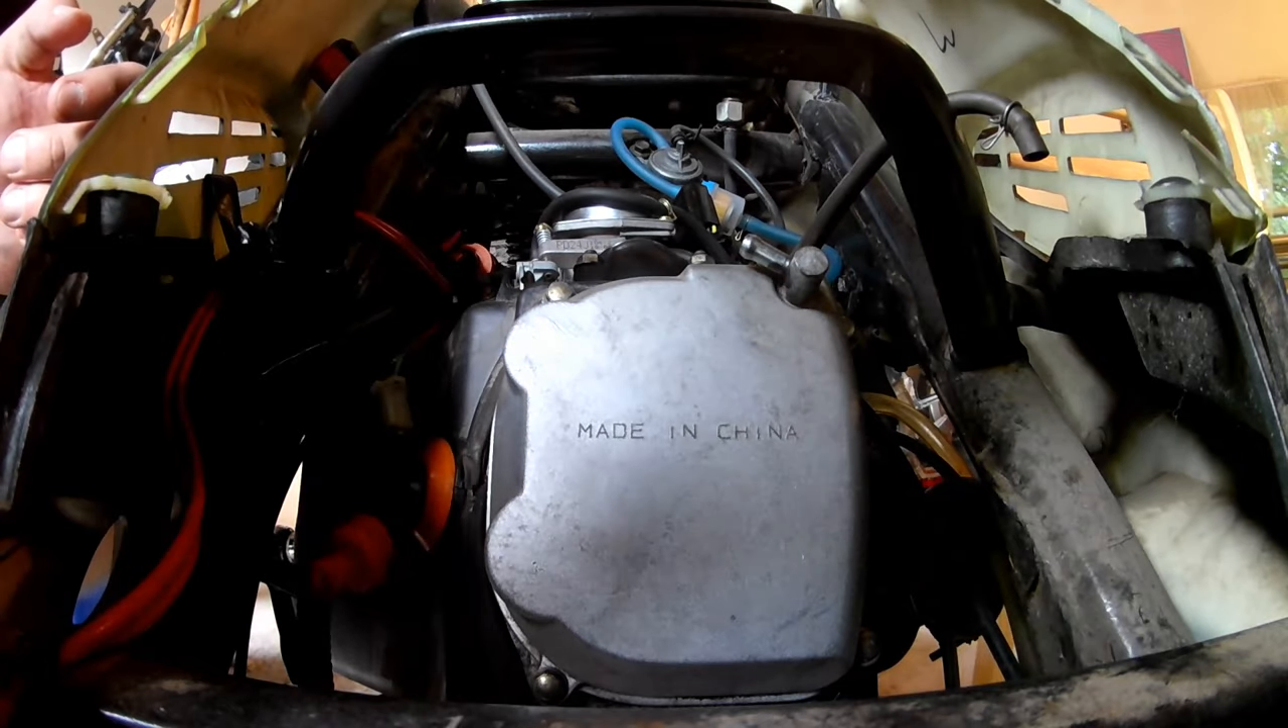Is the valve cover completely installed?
Yes.